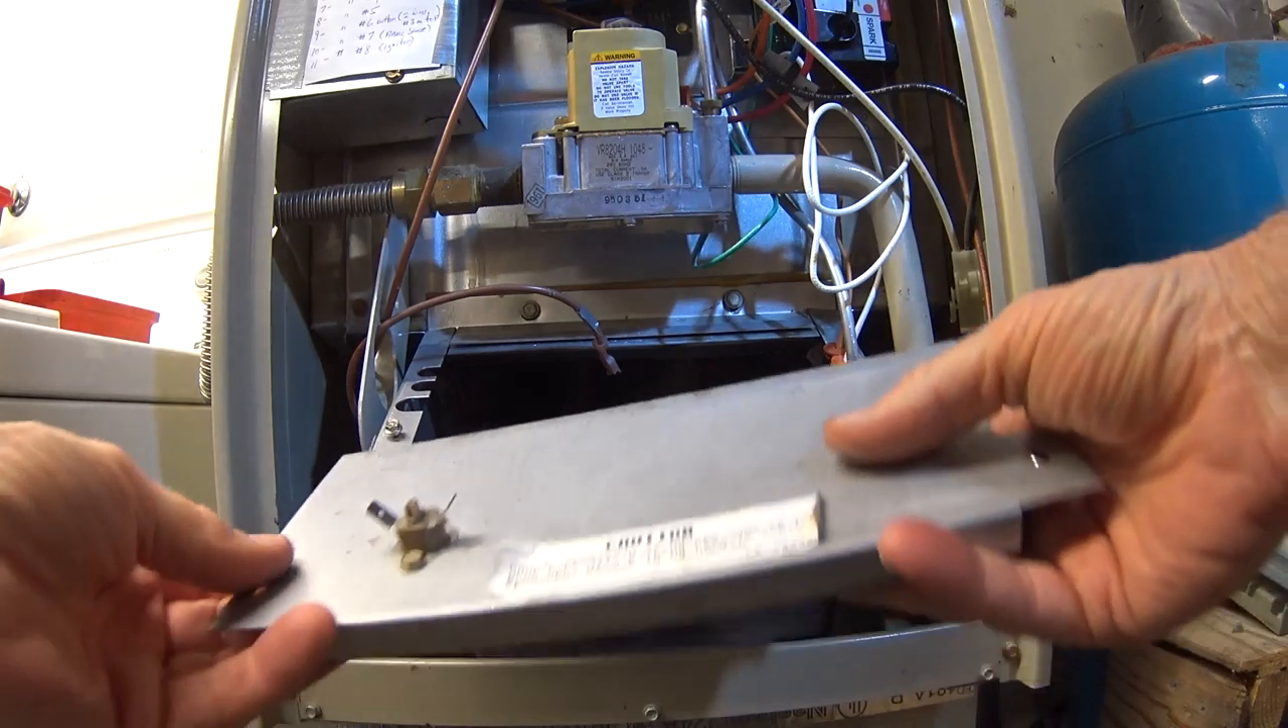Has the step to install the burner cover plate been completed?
No.